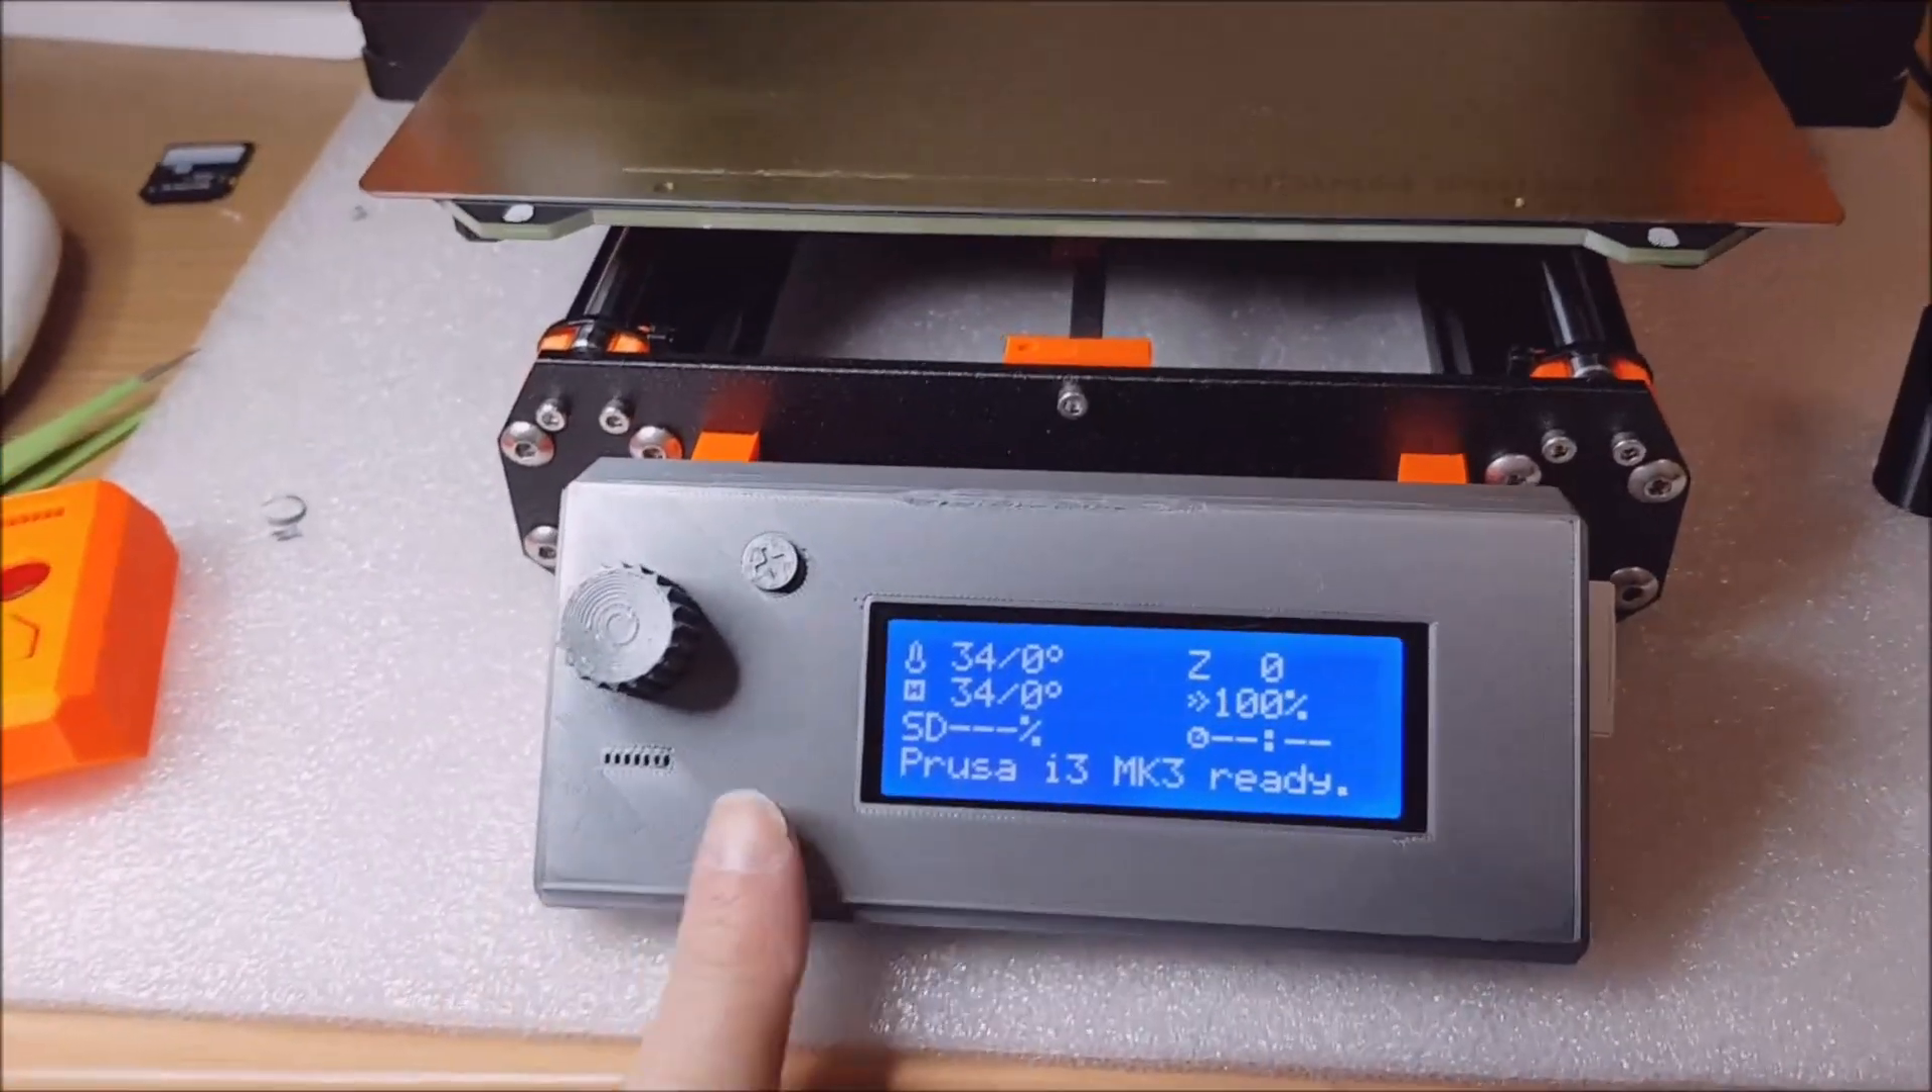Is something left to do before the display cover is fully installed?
No.